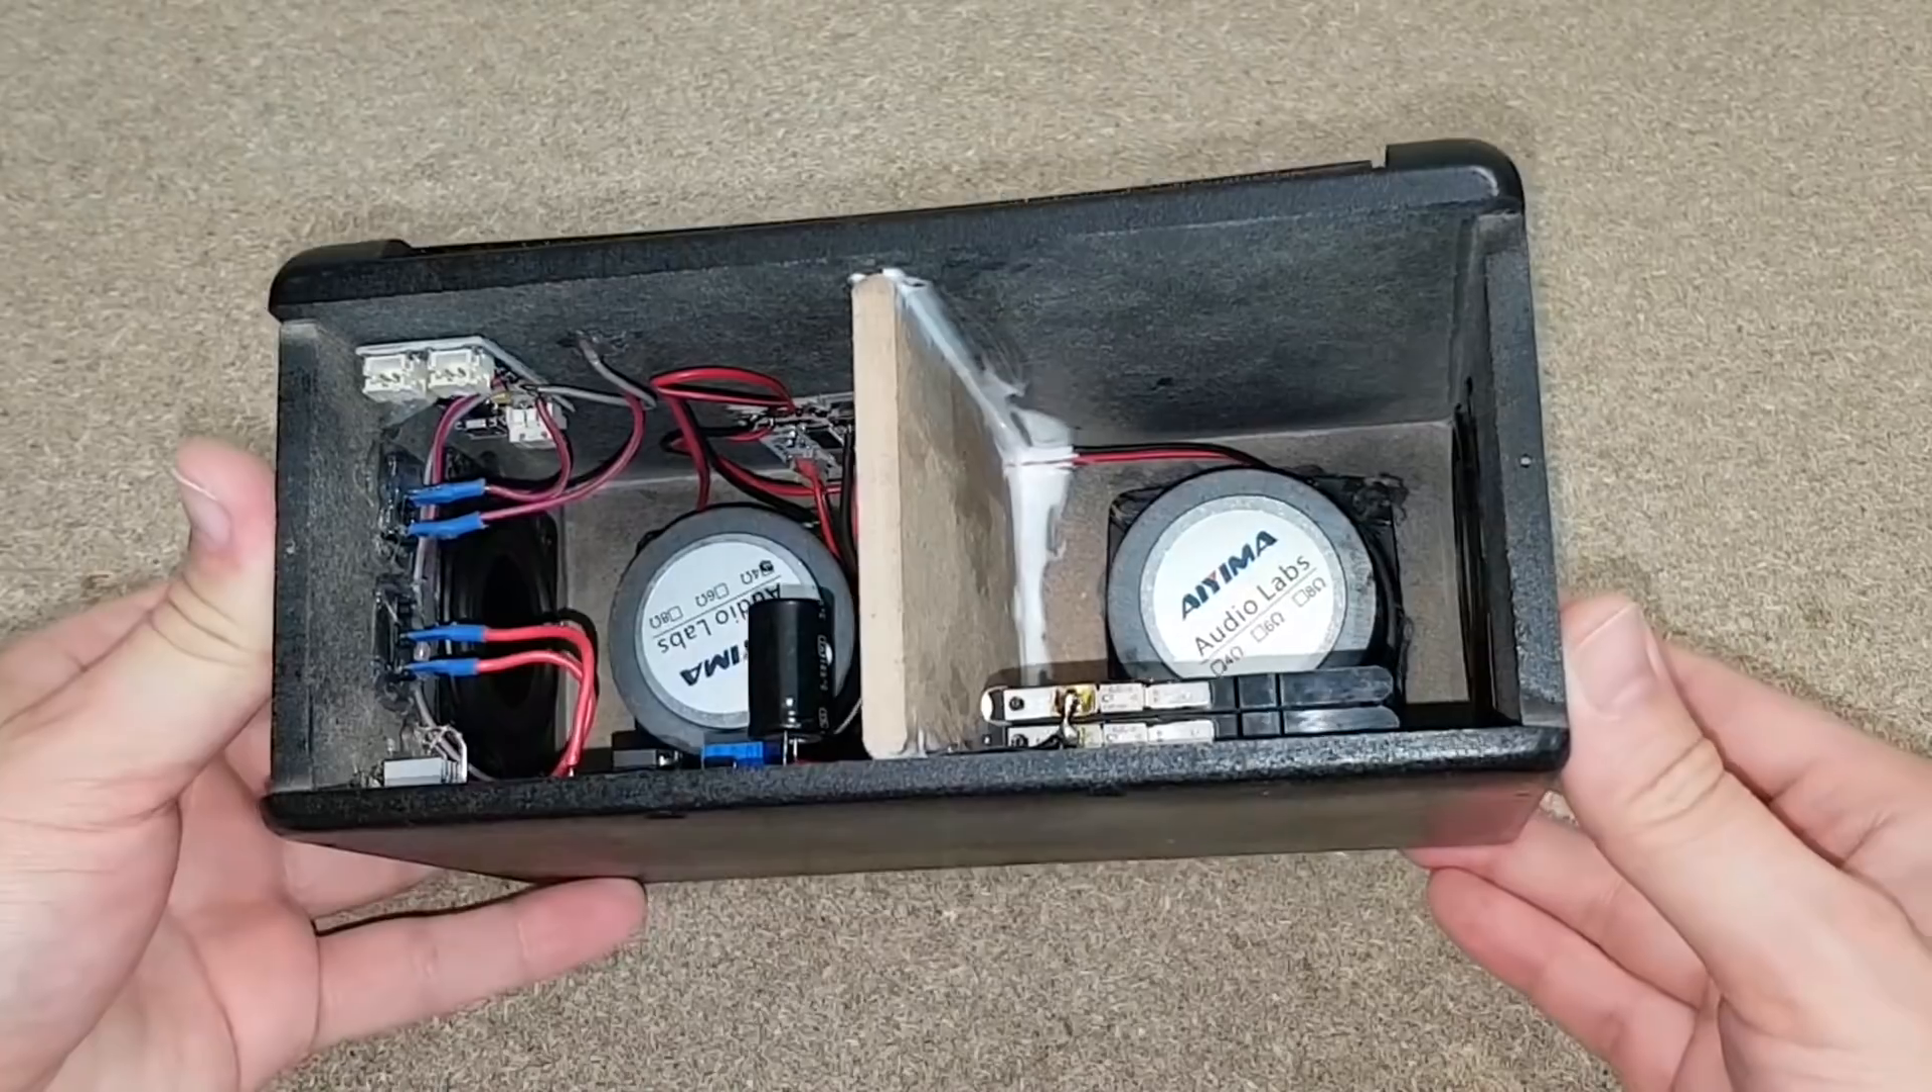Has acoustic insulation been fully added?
No.